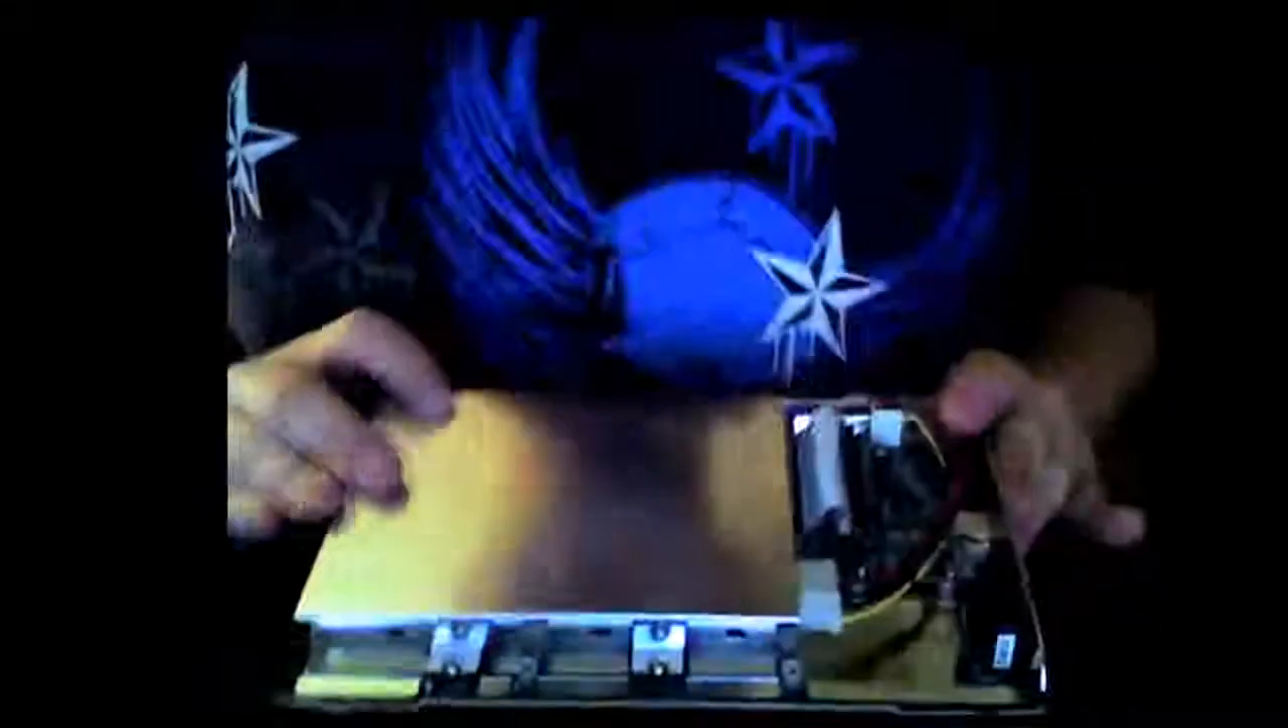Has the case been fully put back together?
No.